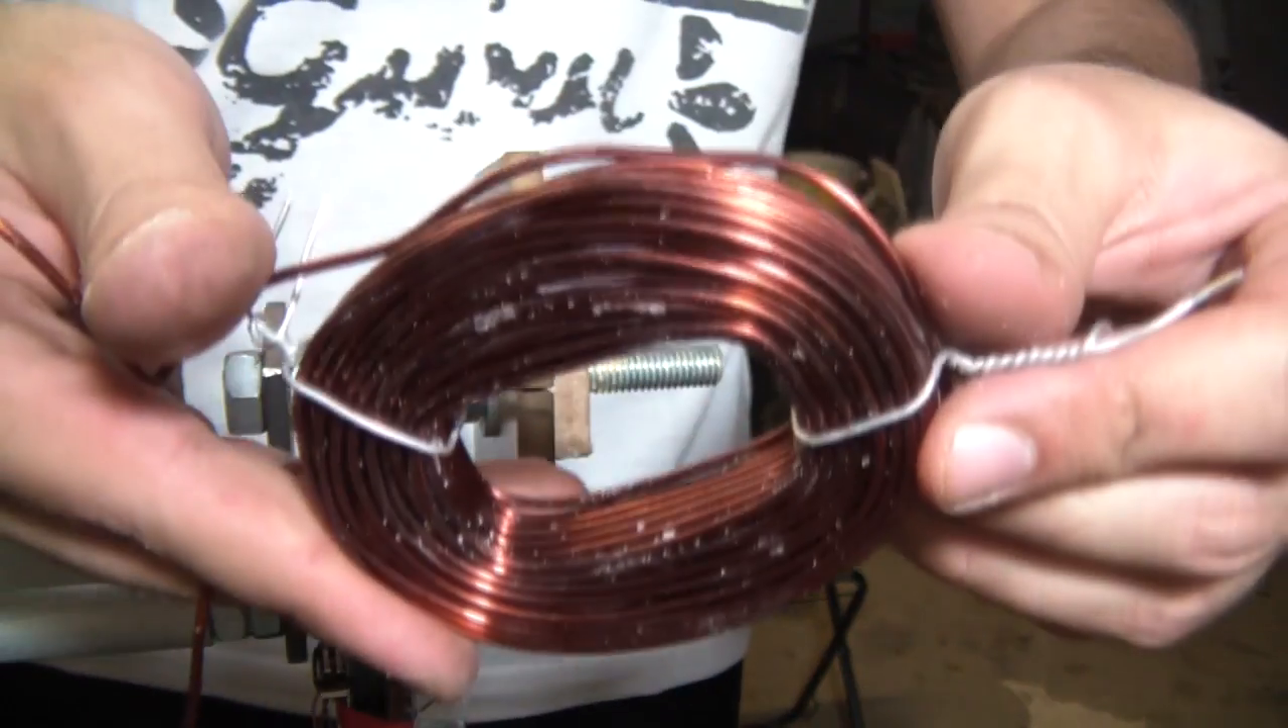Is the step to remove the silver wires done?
No.